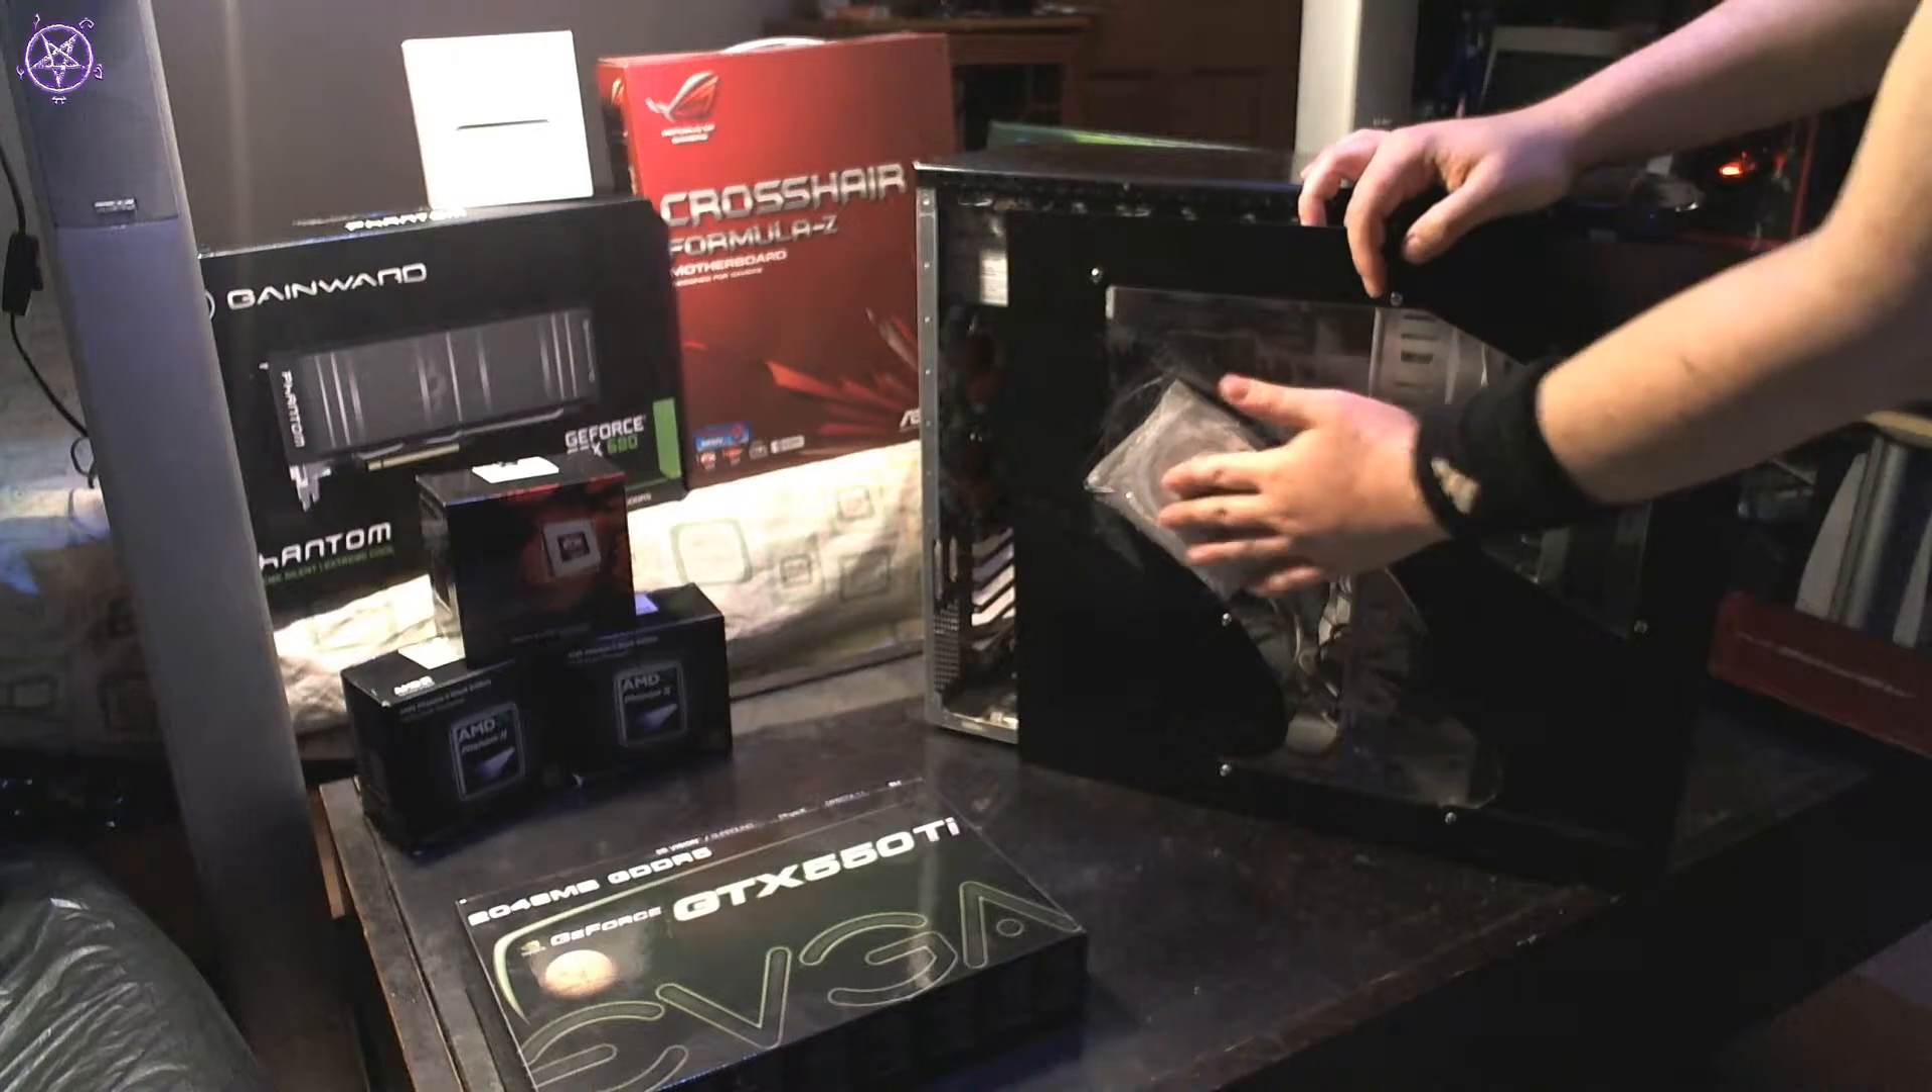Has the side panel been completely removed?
No.